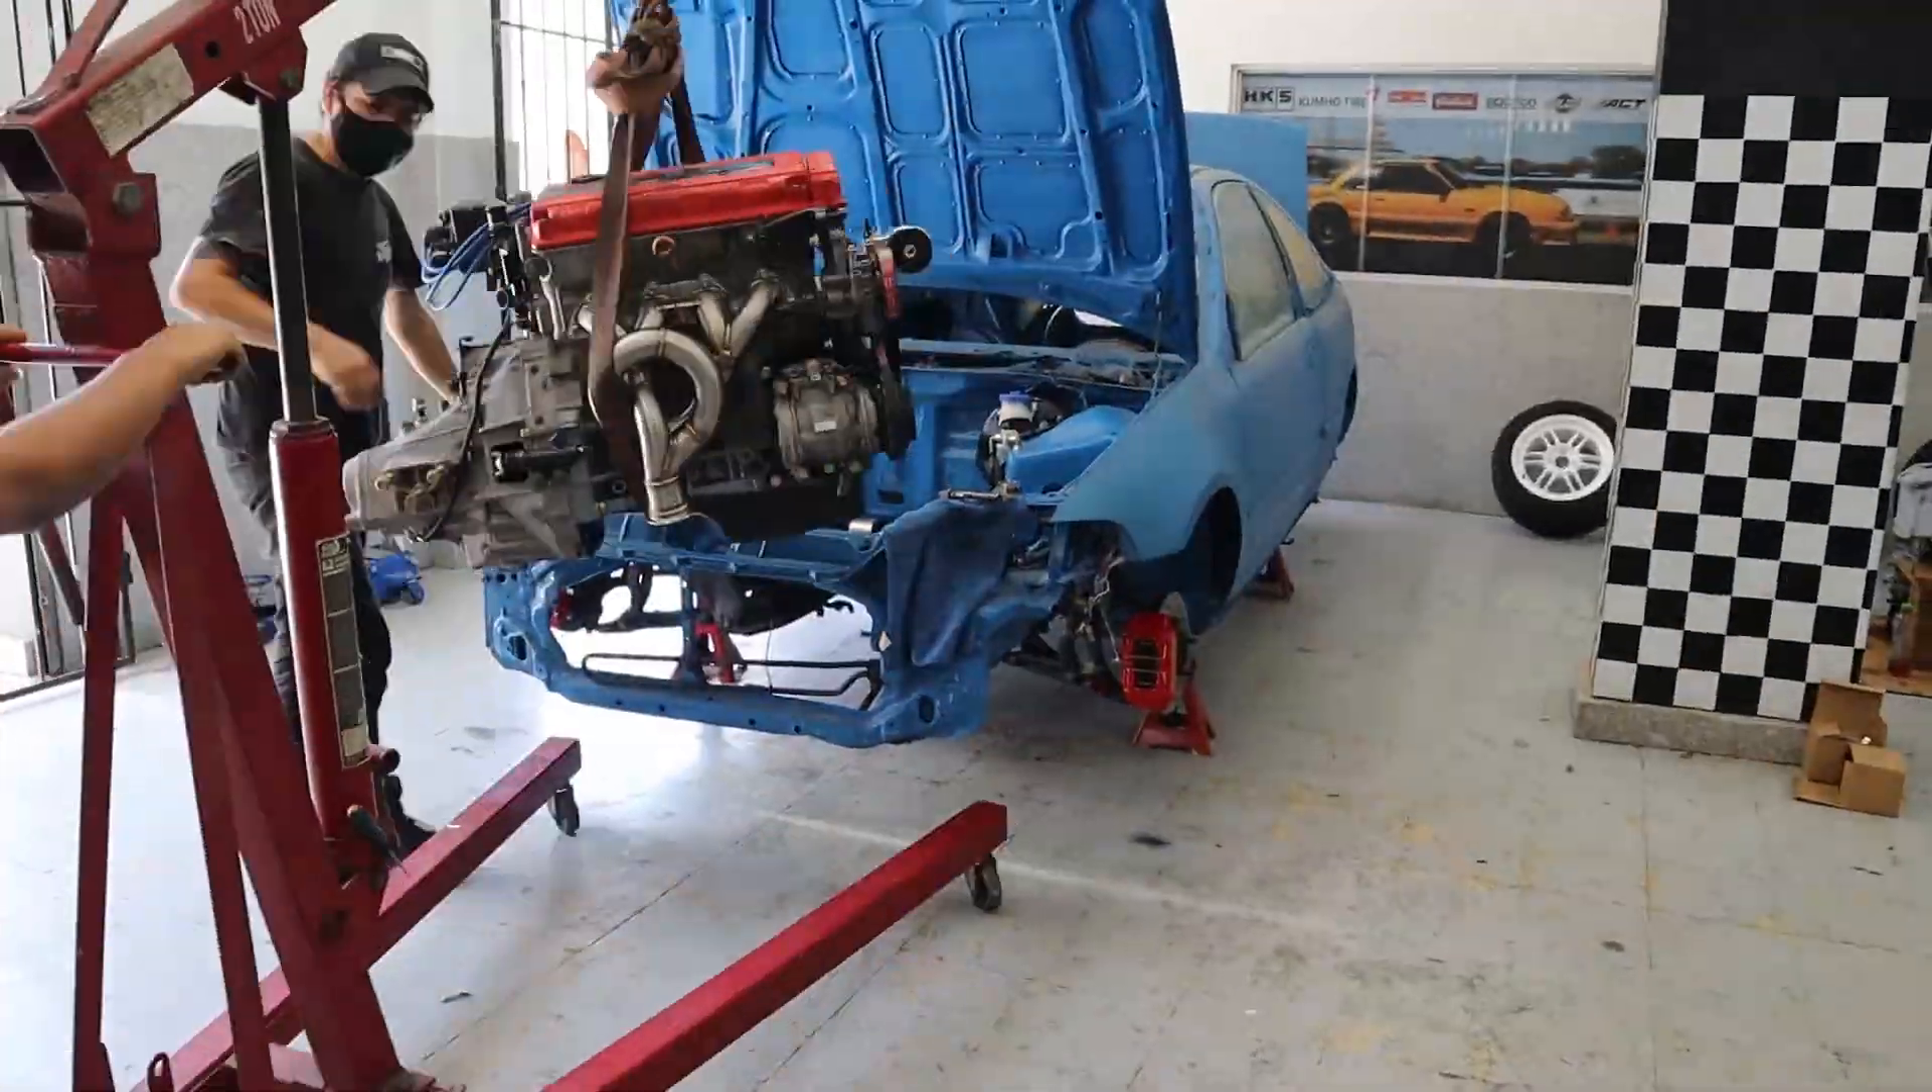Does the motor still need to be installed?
Yes.